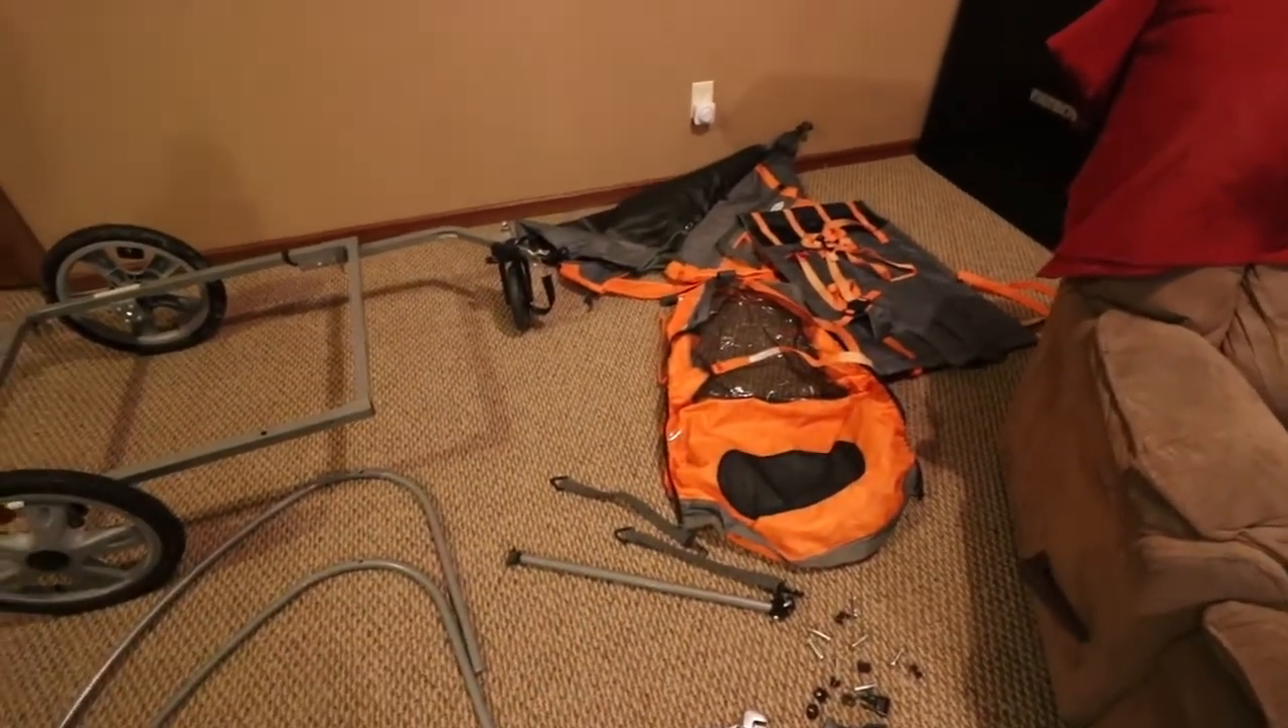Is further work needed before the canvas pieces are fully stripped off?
No.